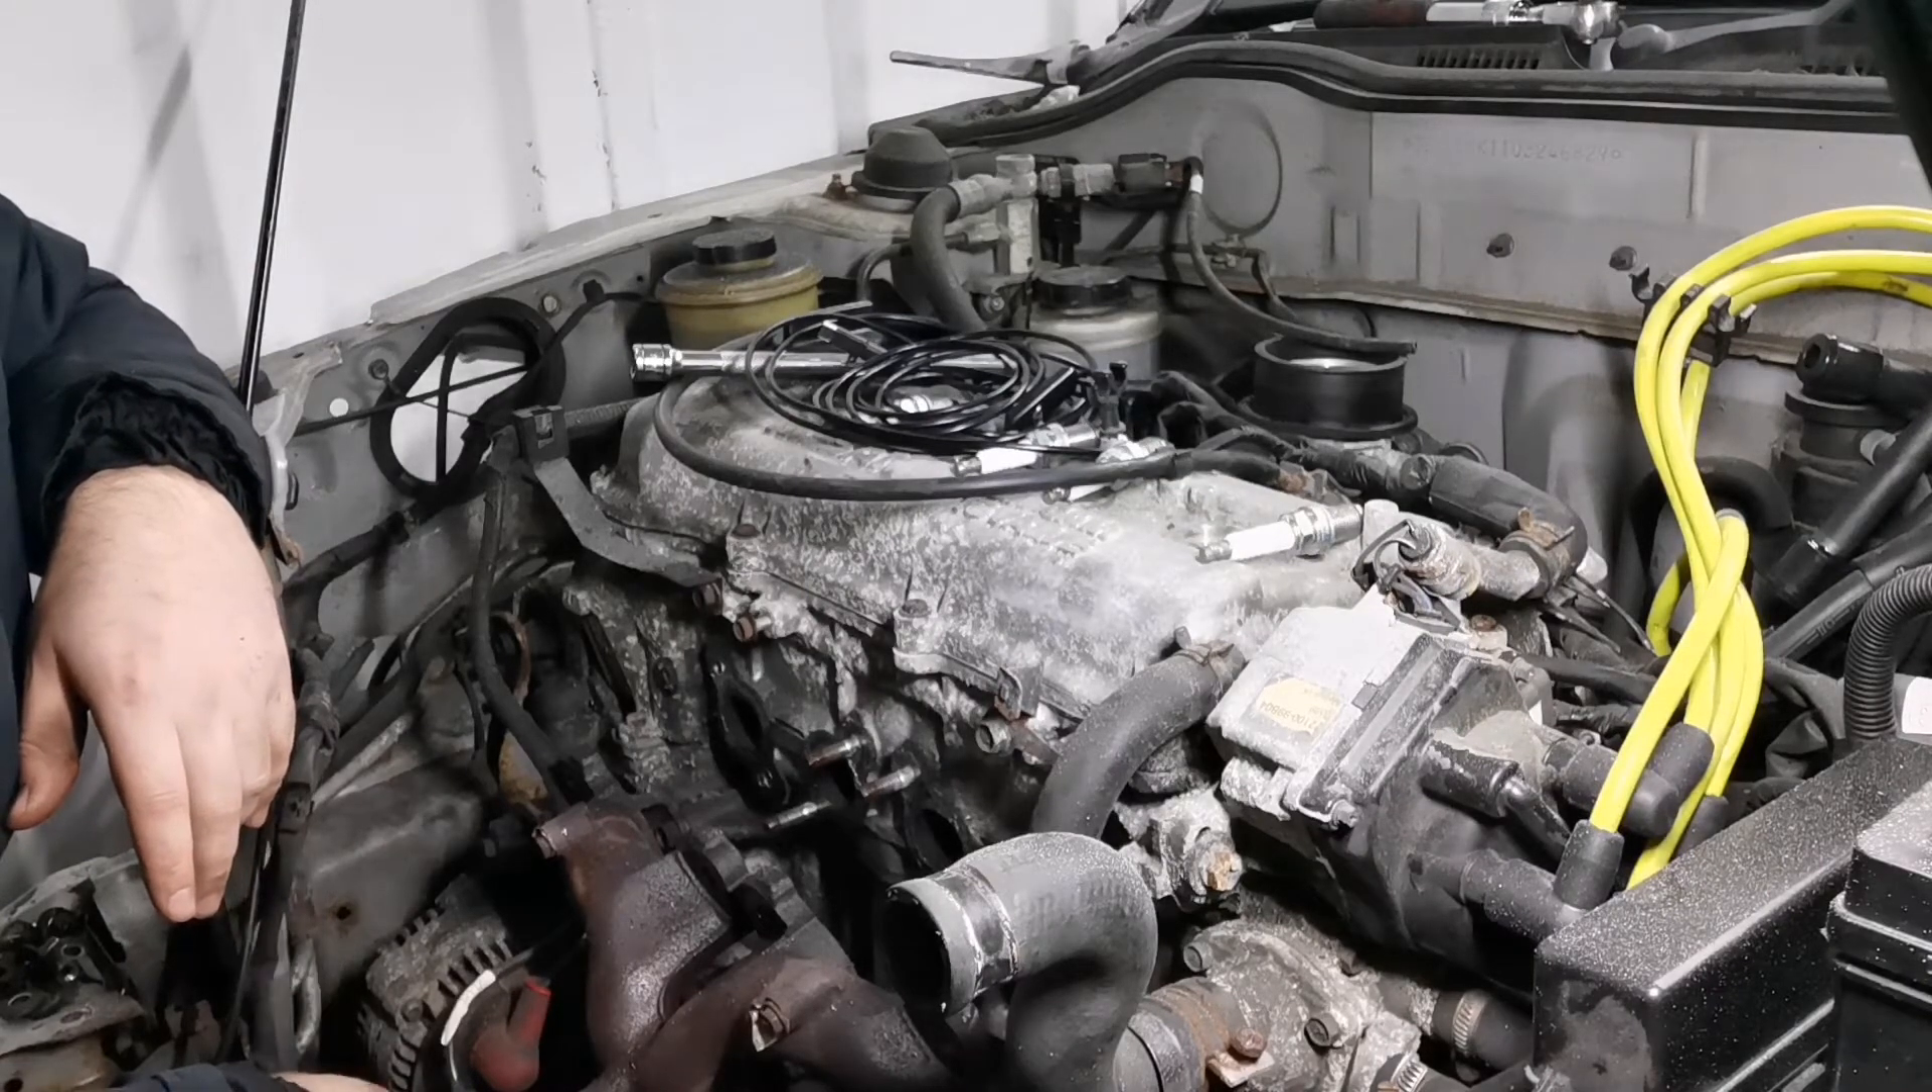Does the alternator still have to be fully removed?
Yes.